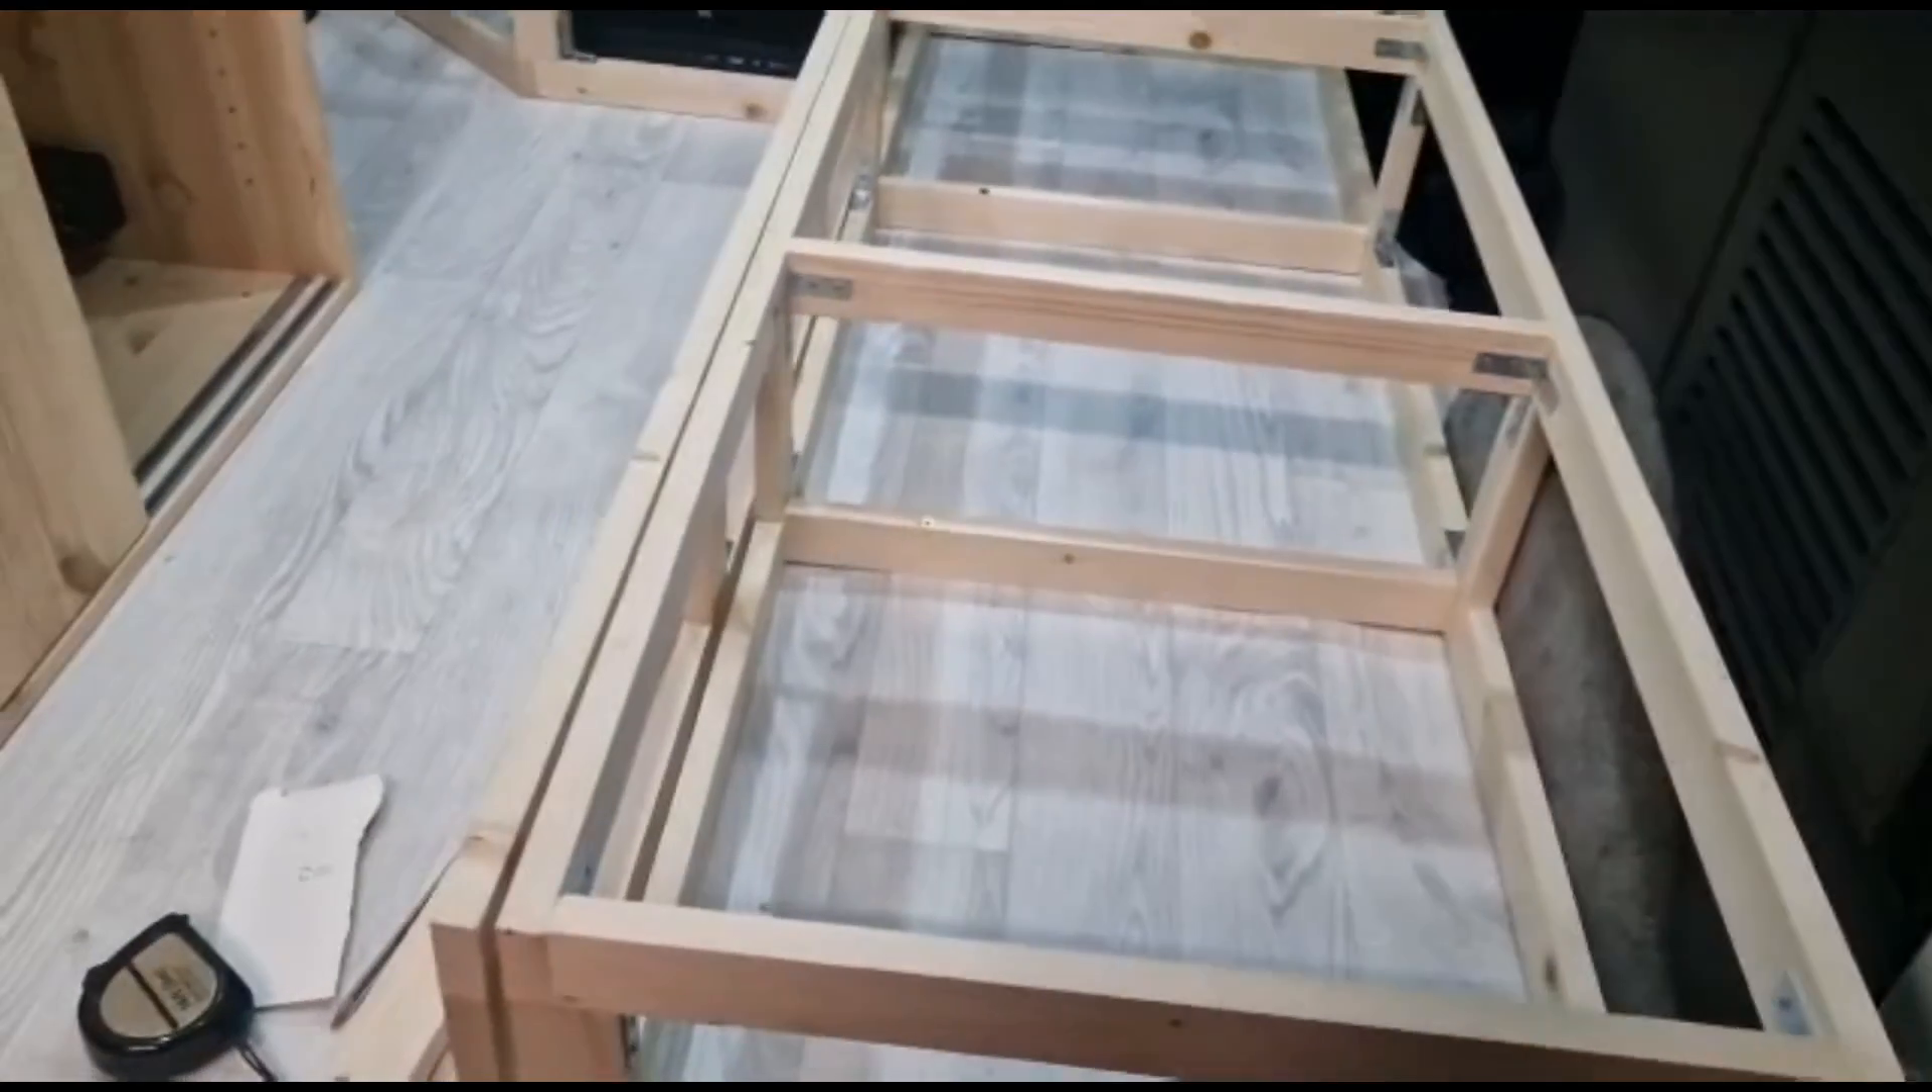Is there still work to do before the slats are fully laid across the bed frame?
Yes.